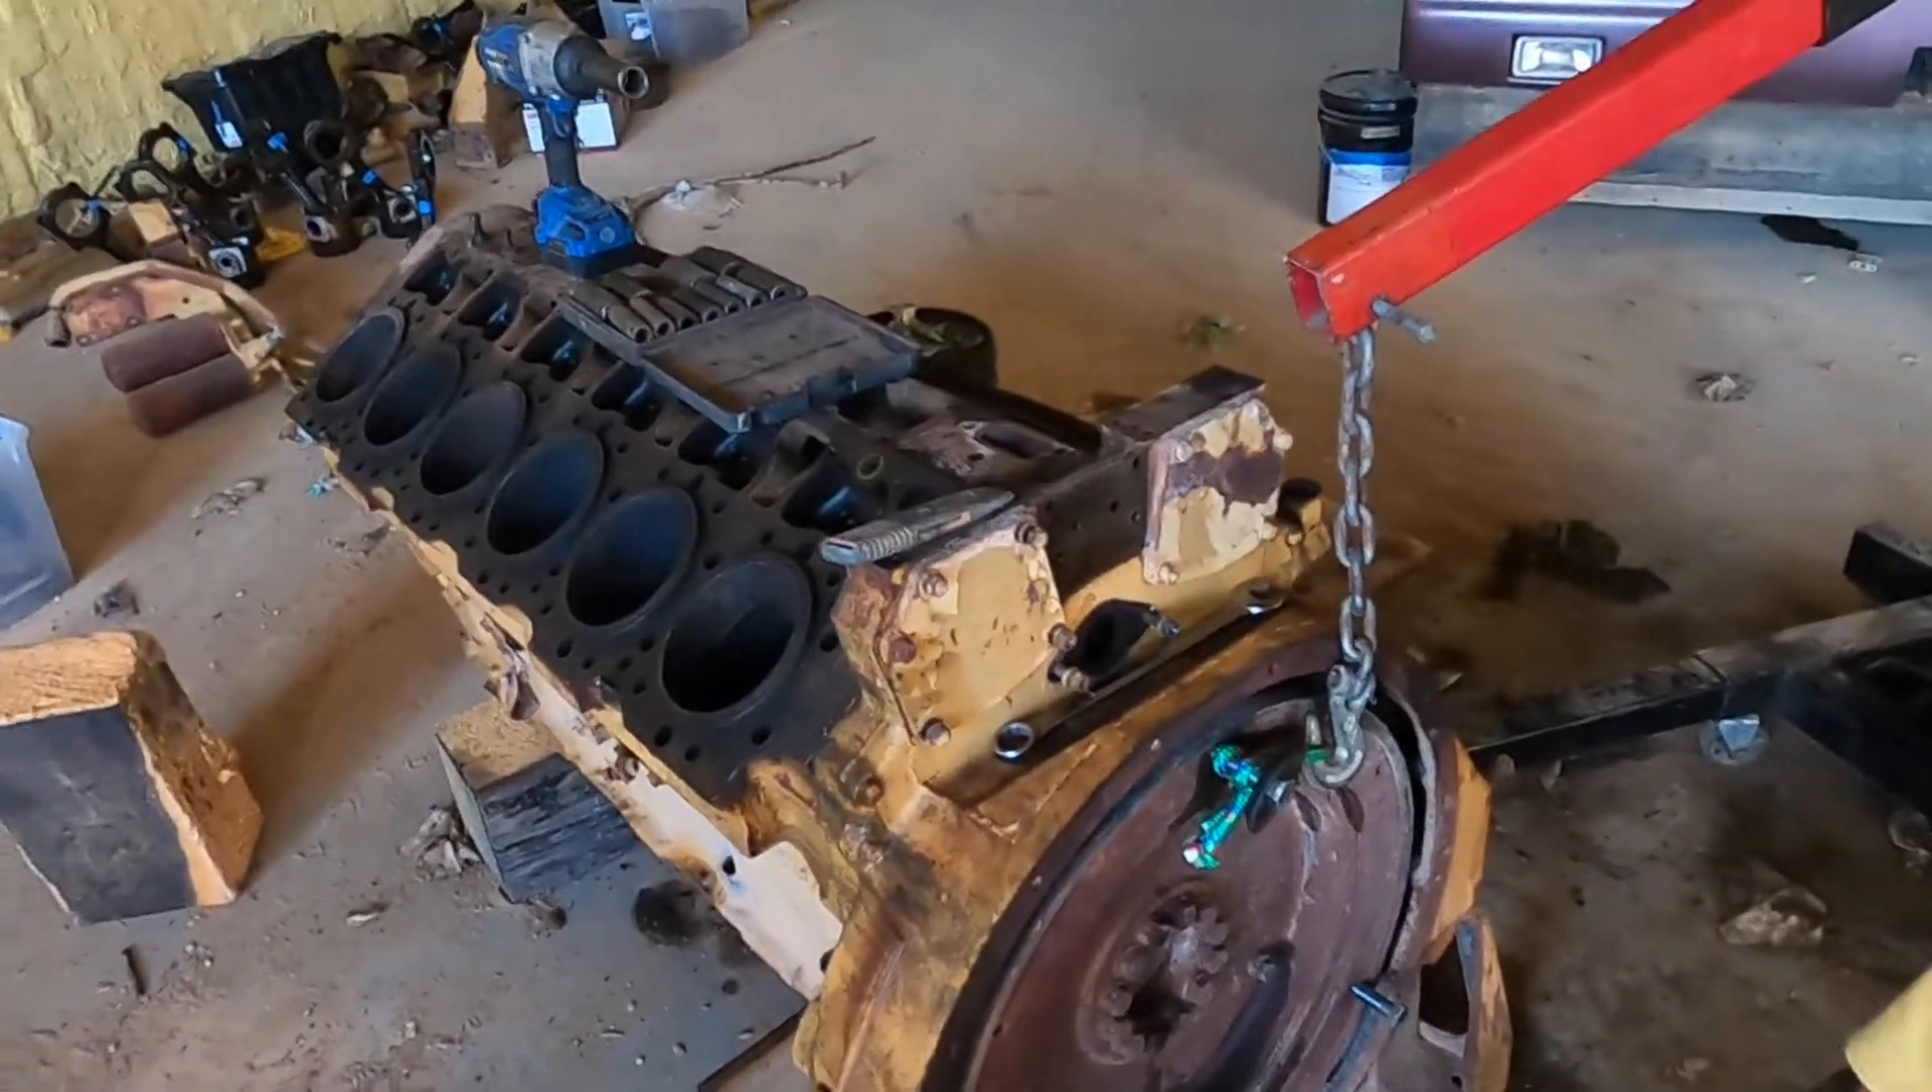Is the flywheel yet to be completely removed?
Yes.